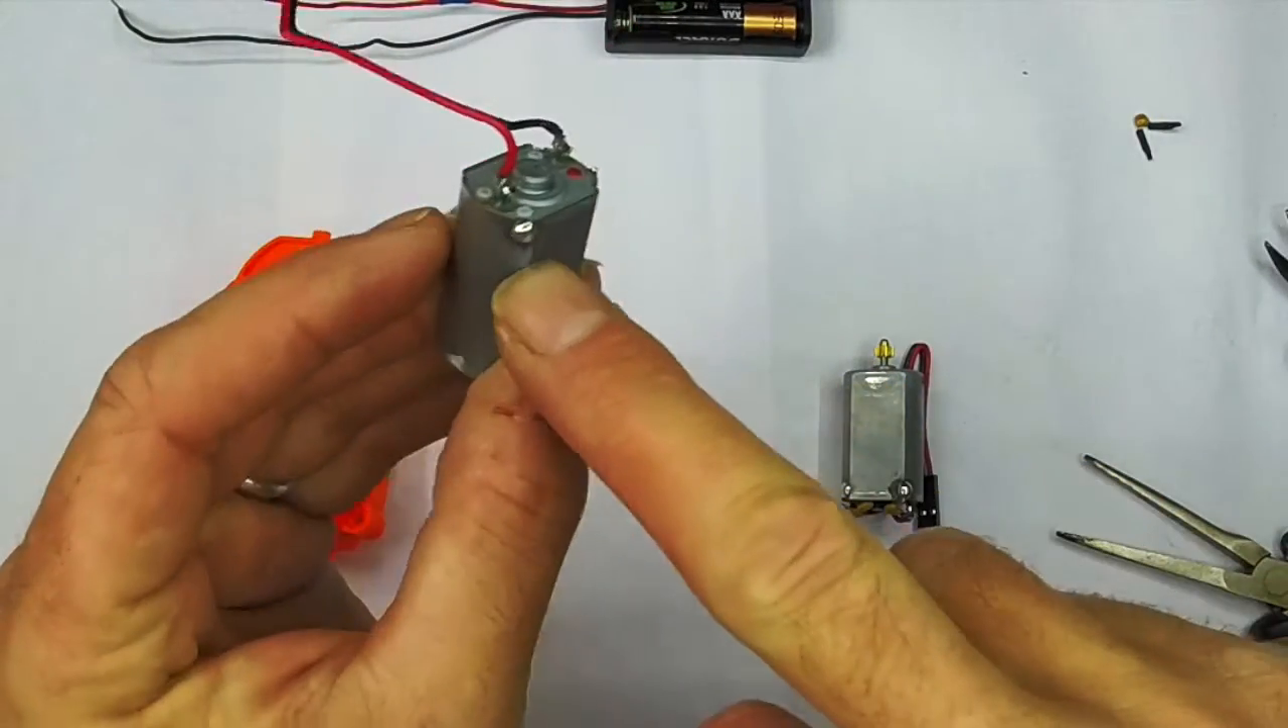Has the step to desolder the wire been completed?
No.